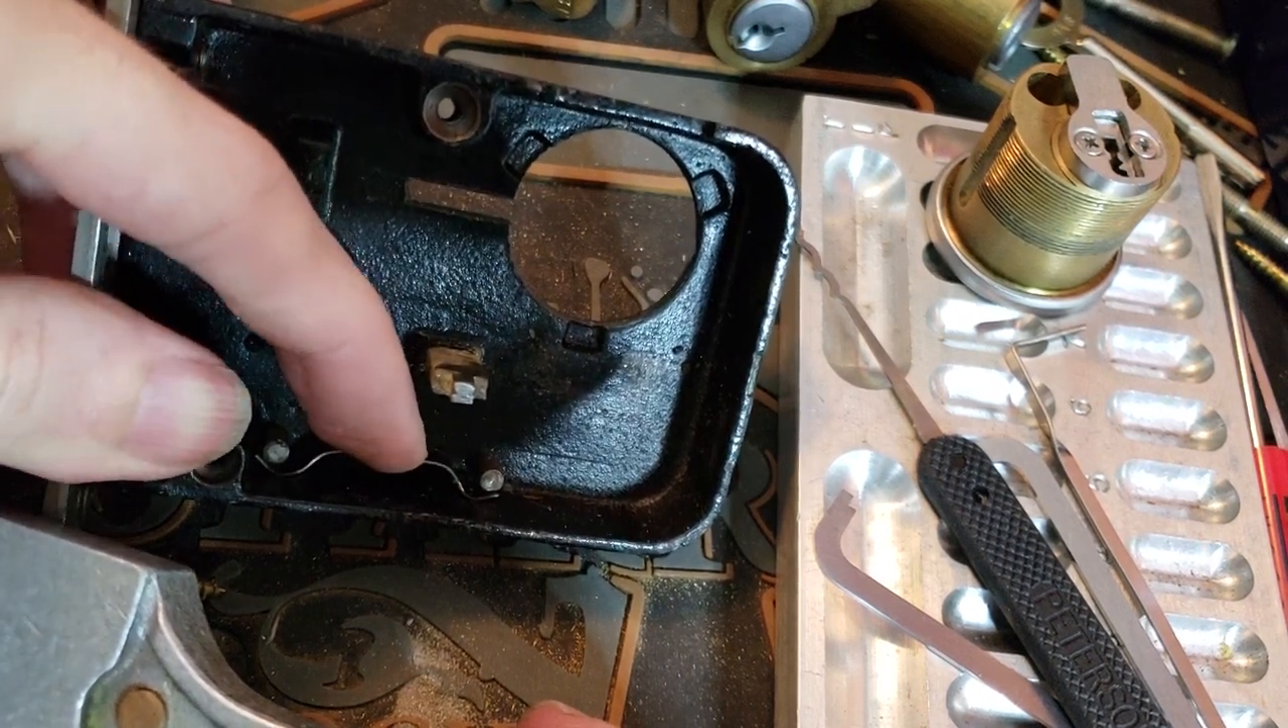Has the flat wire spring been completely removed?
No.